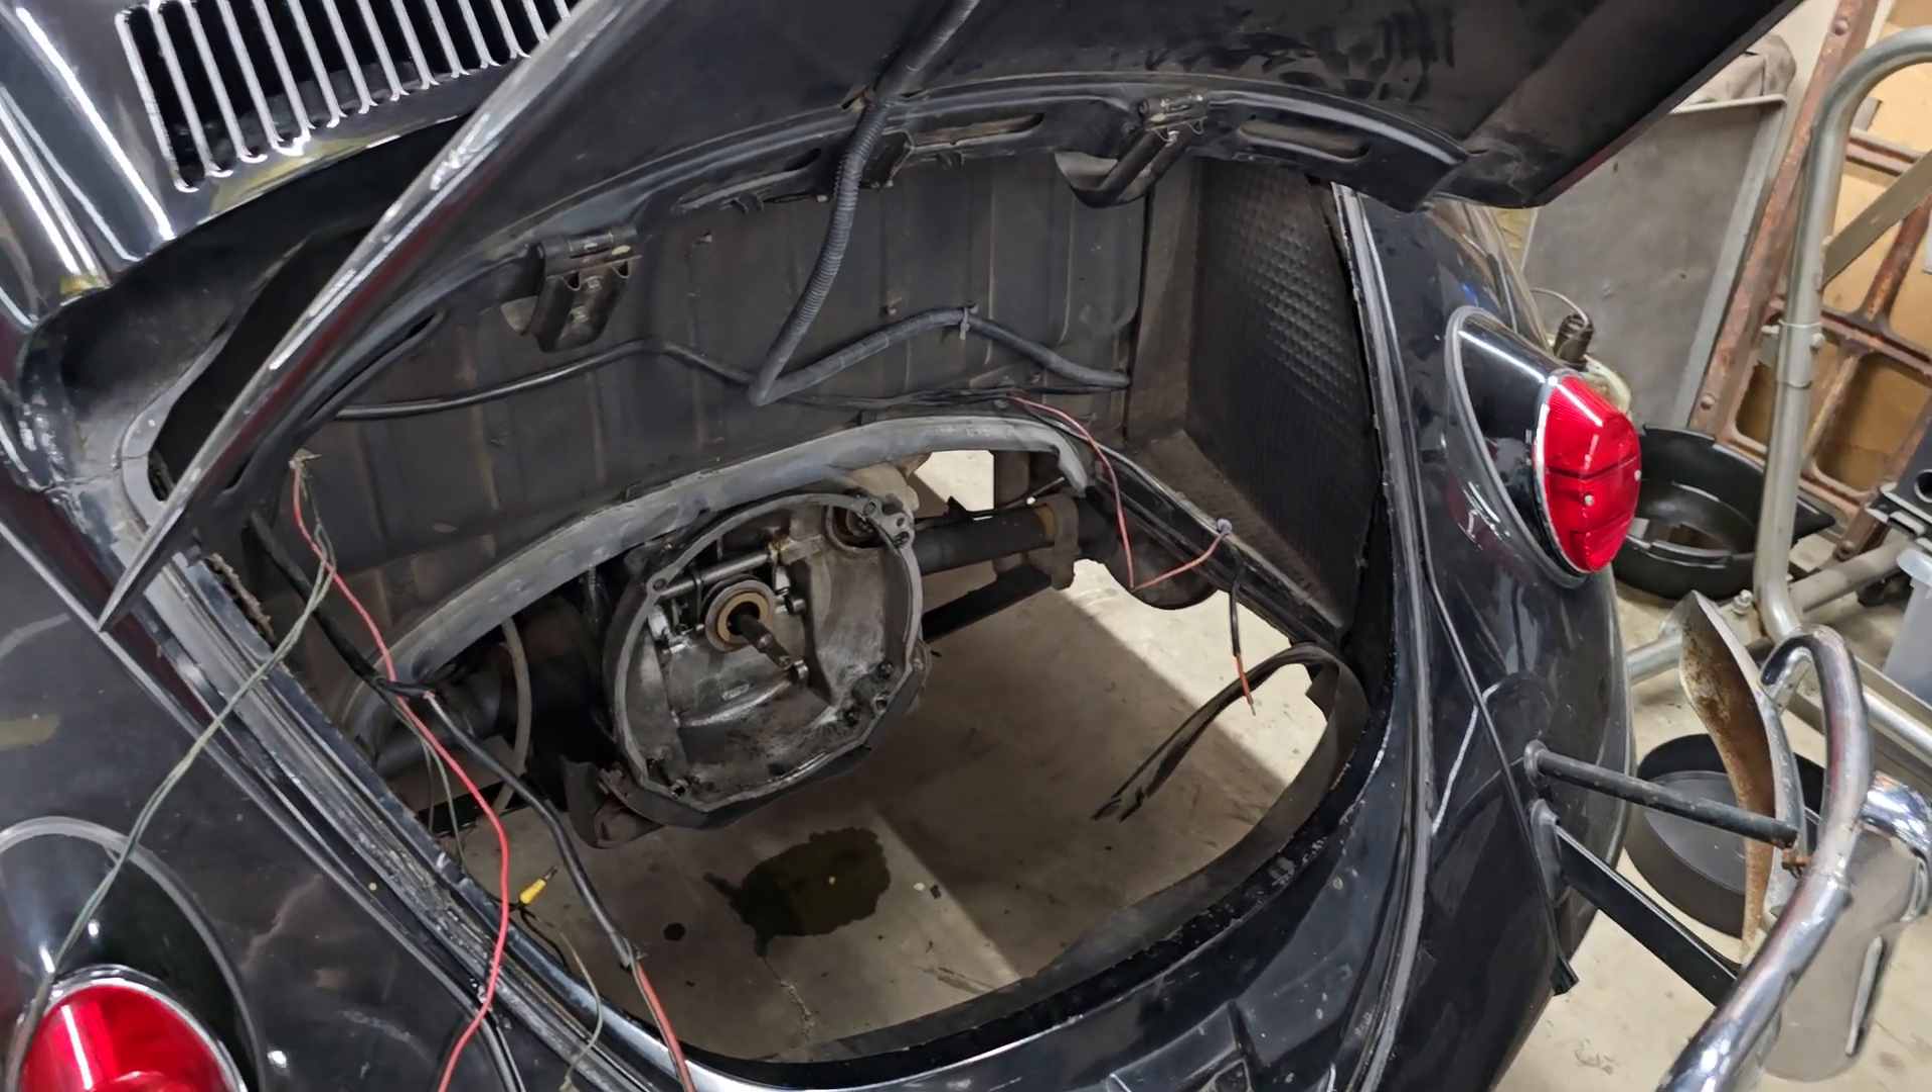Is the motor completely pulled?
Yes.